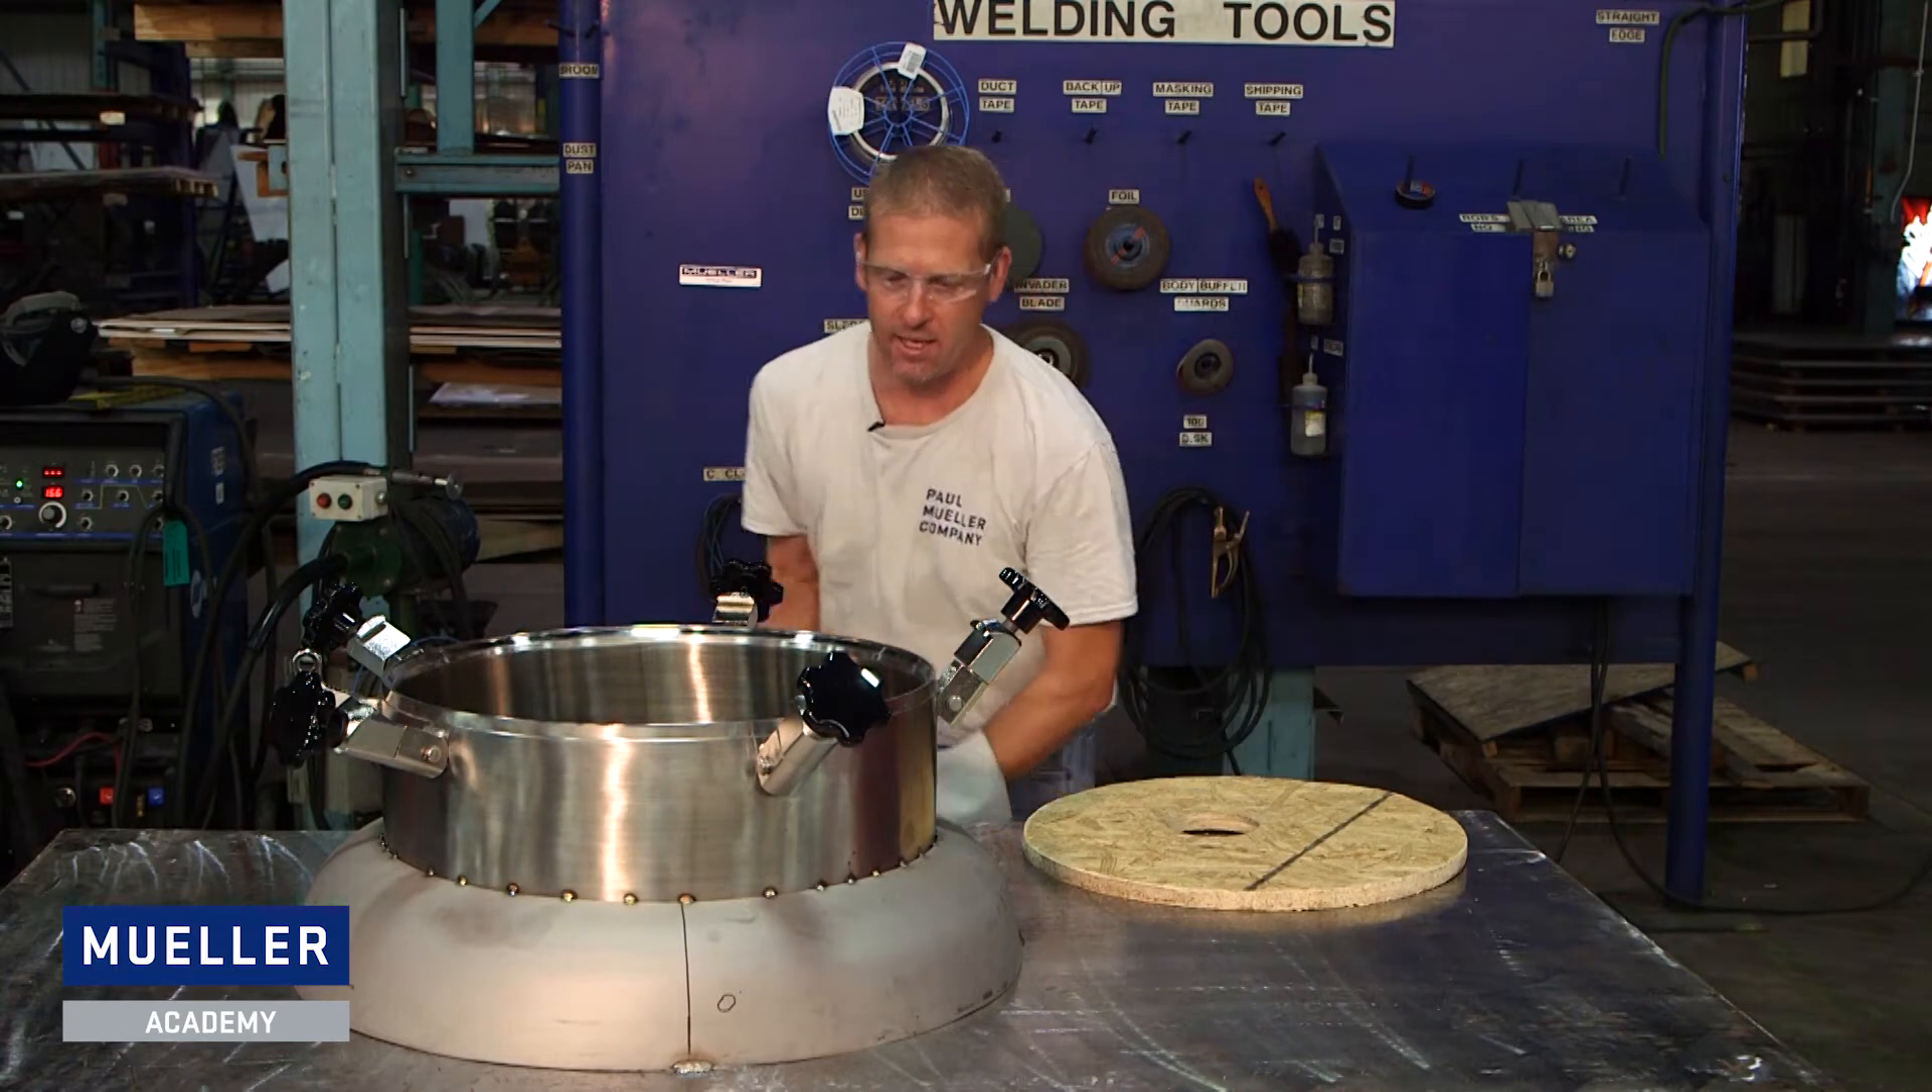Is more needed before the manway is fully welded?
Yes.